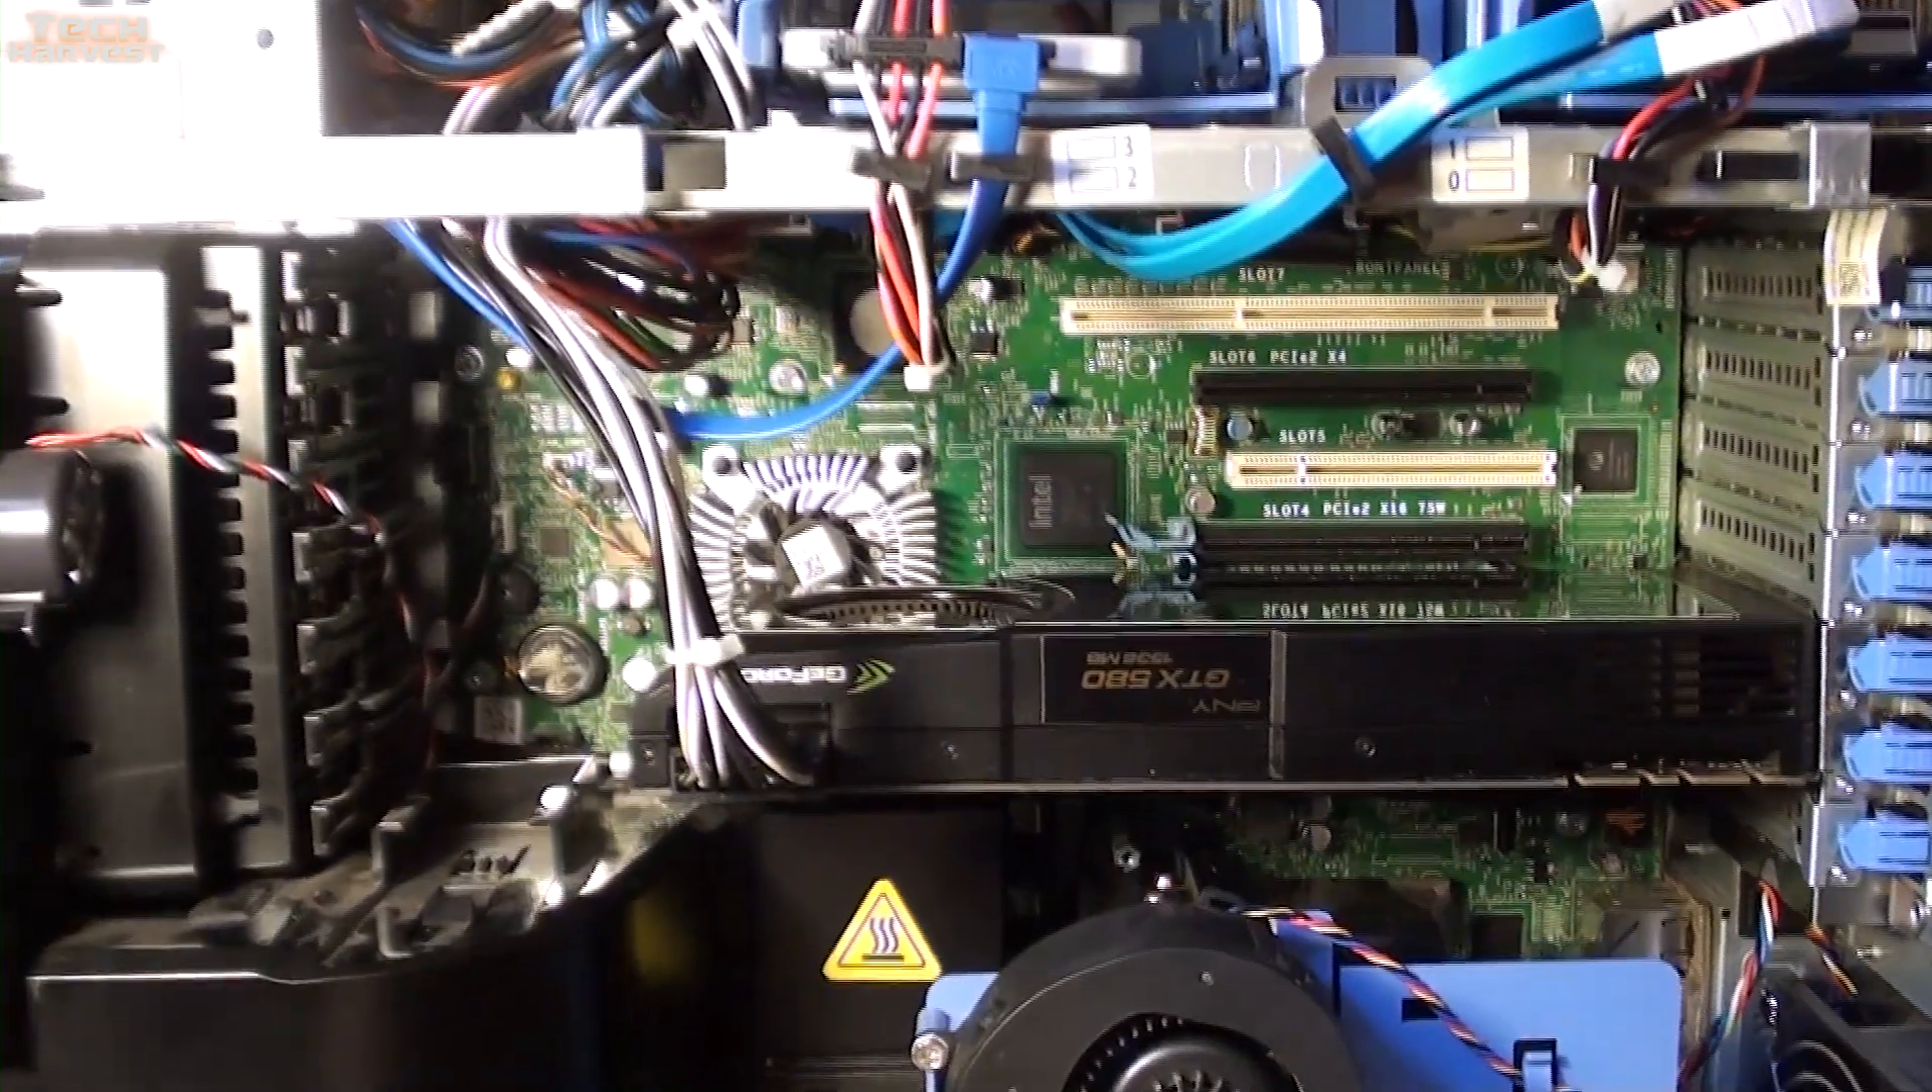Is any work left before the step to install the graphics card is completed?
No.